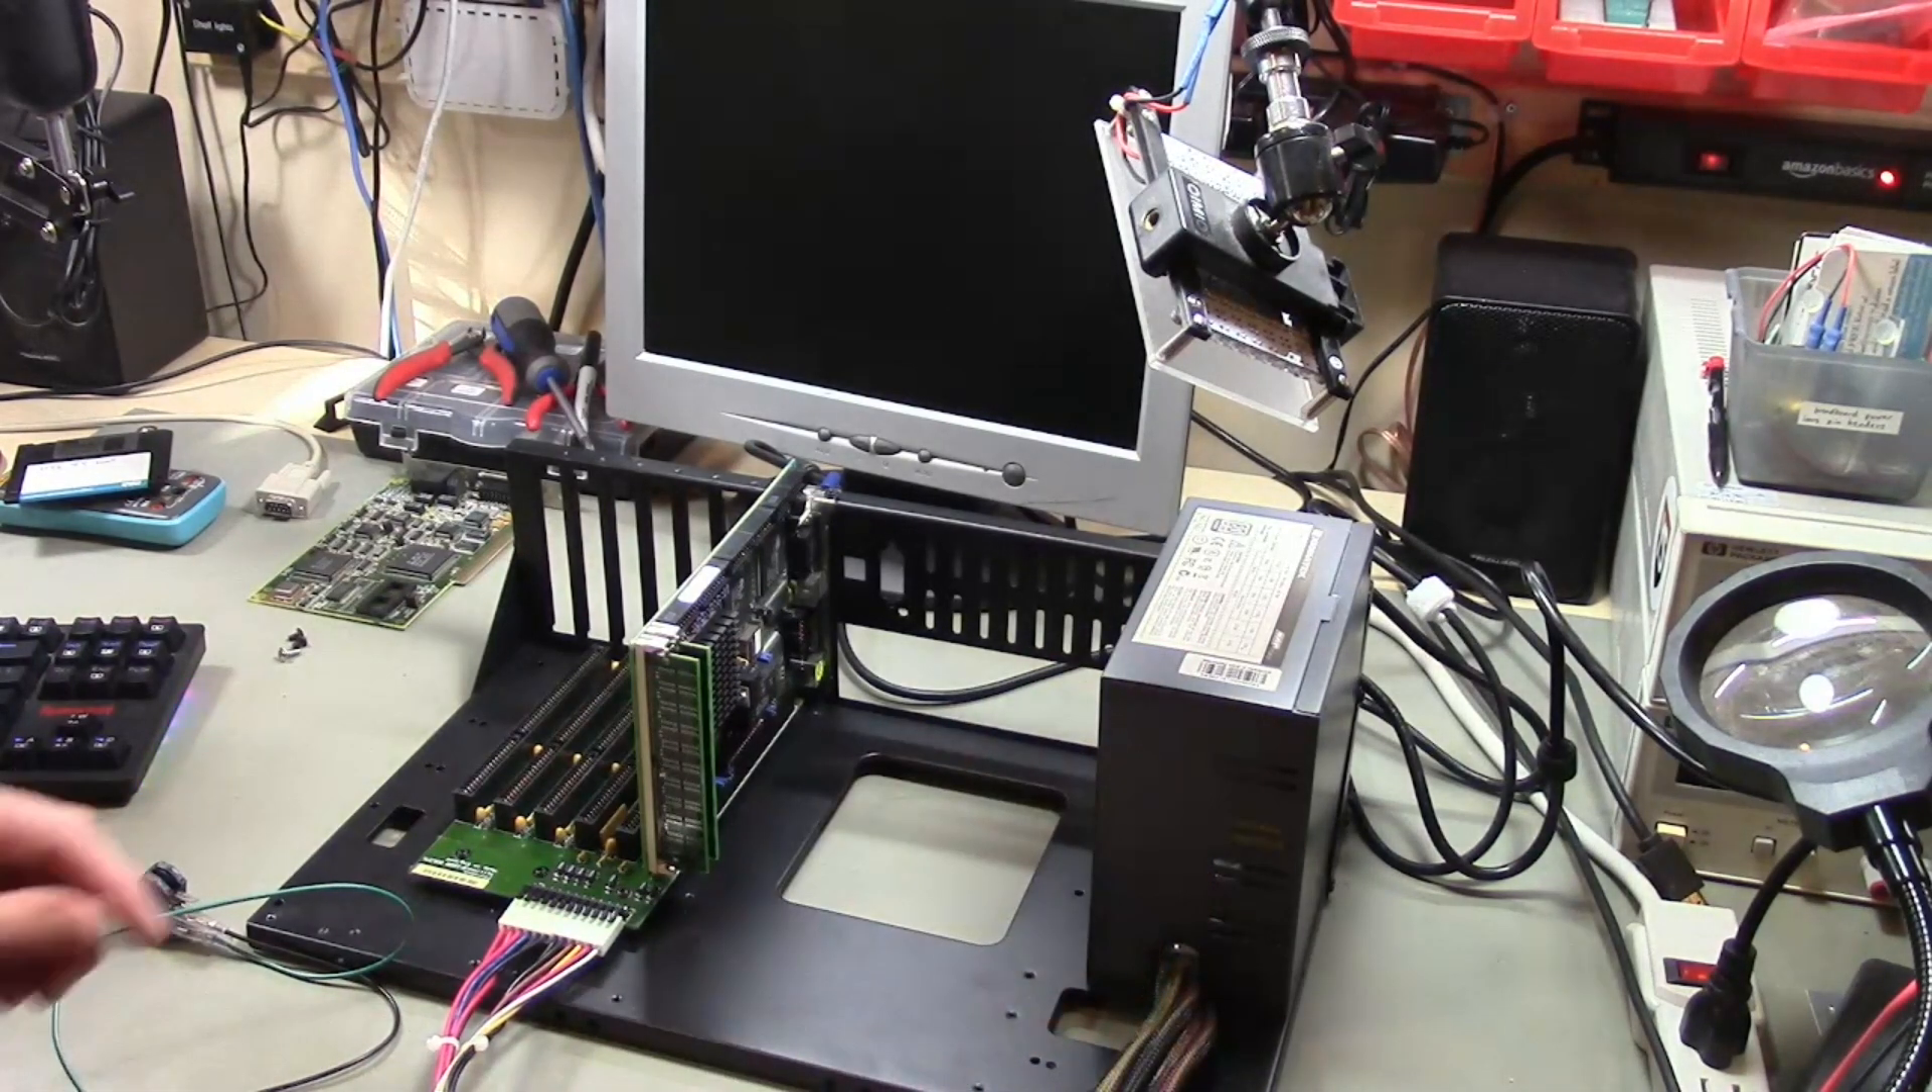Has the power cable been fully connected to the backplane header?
Yes.